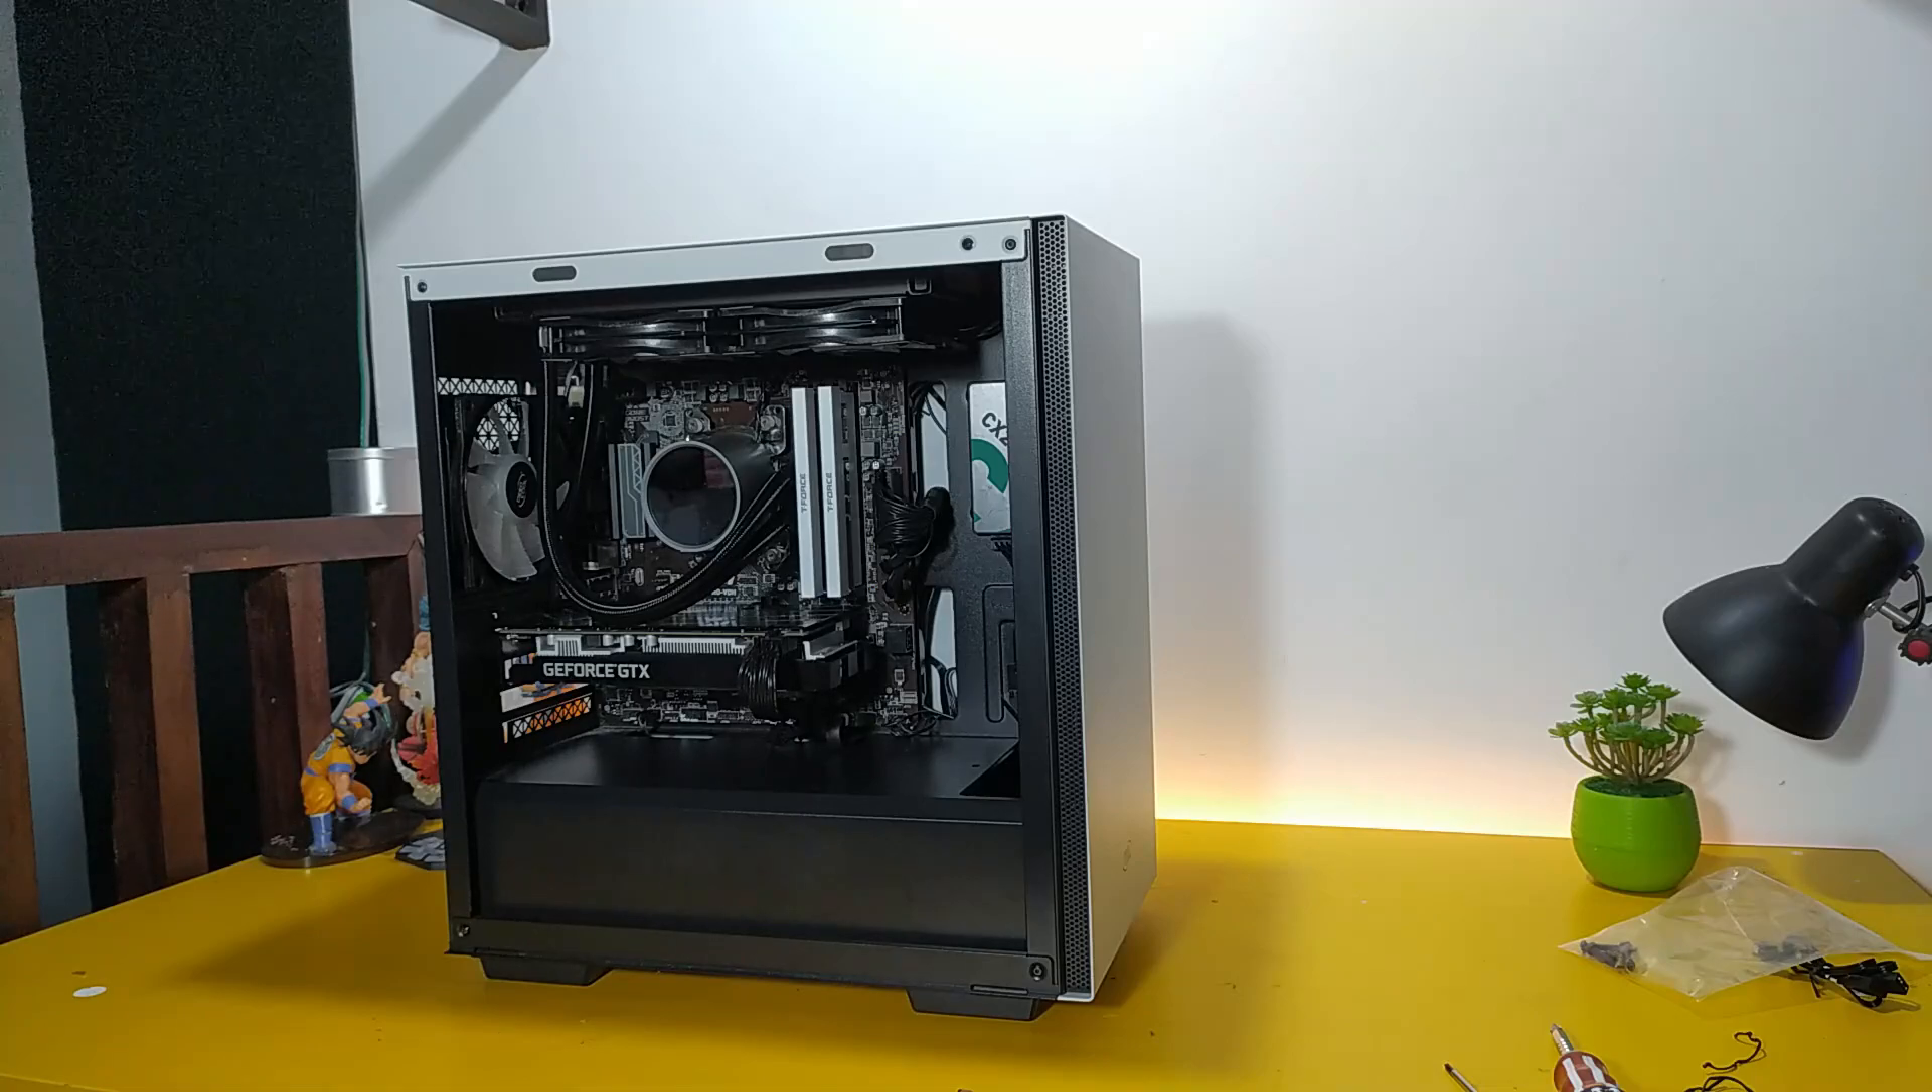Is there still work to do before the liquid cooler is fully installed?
No.